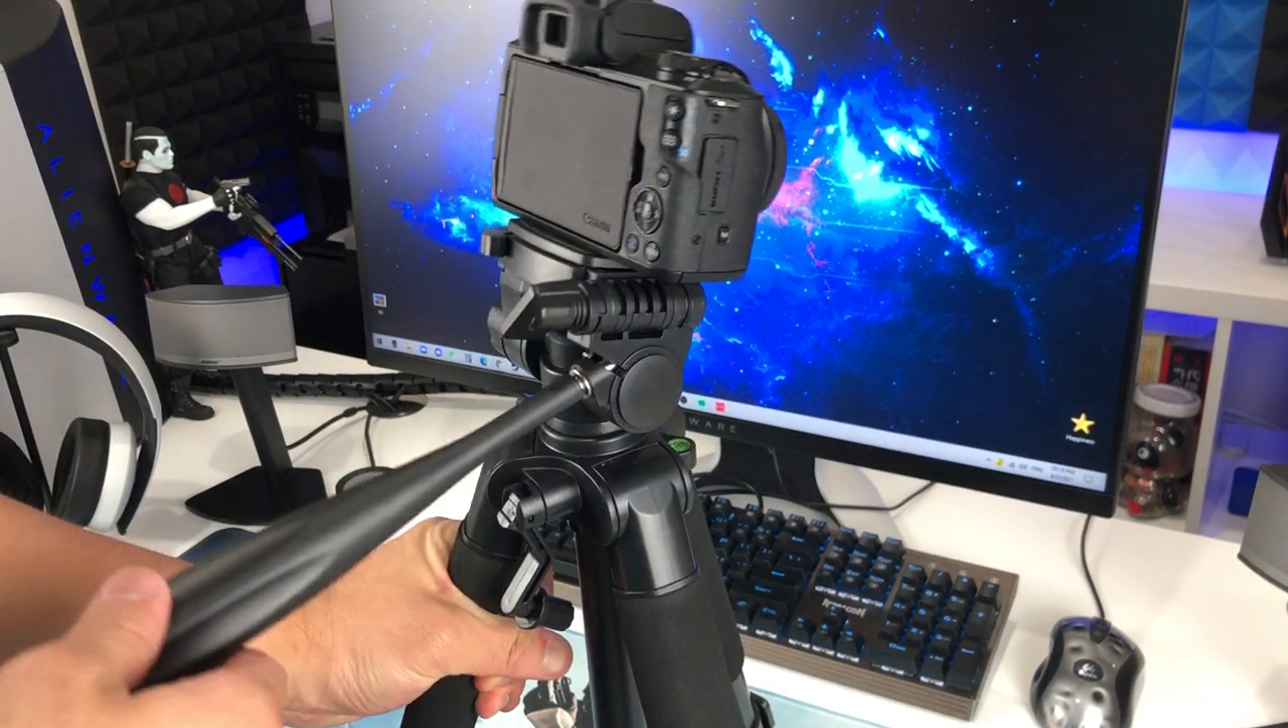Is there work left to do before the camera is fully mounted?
No.